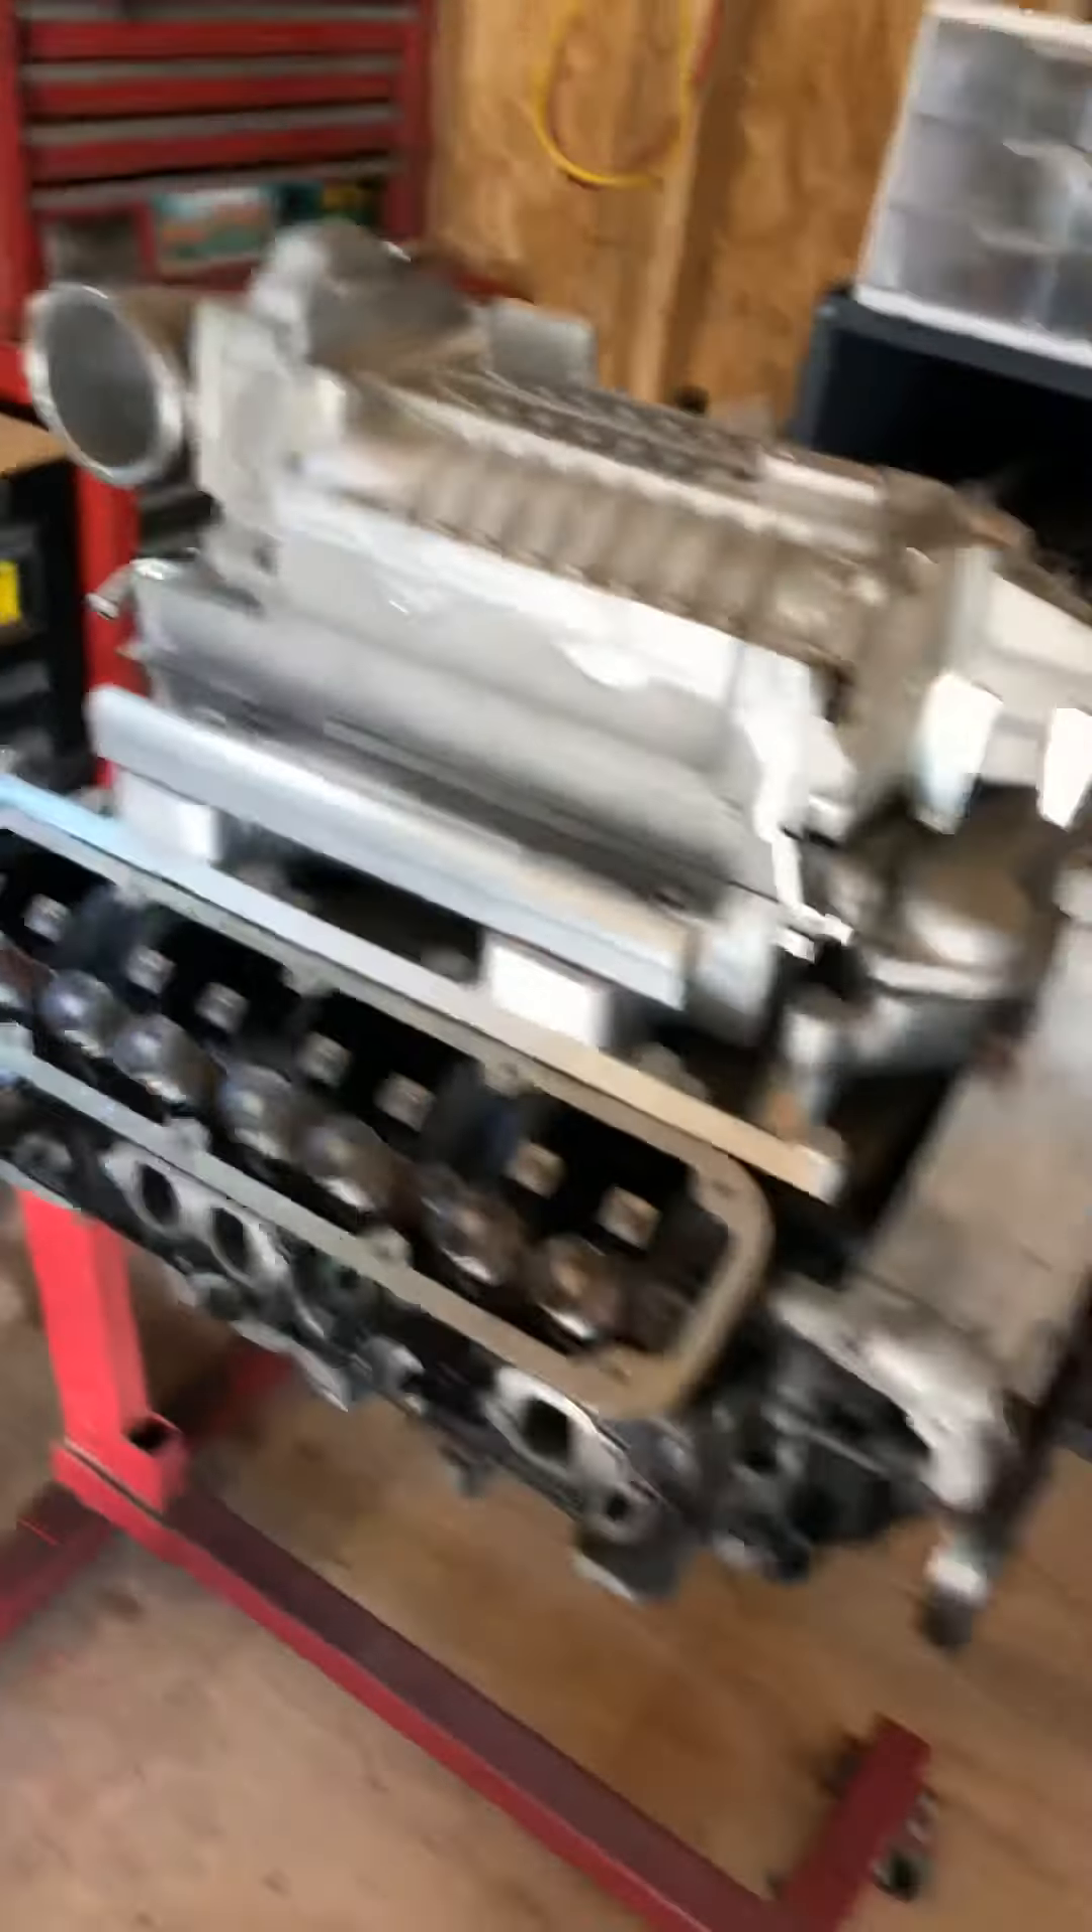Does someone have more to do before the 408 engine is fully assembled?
Yes.